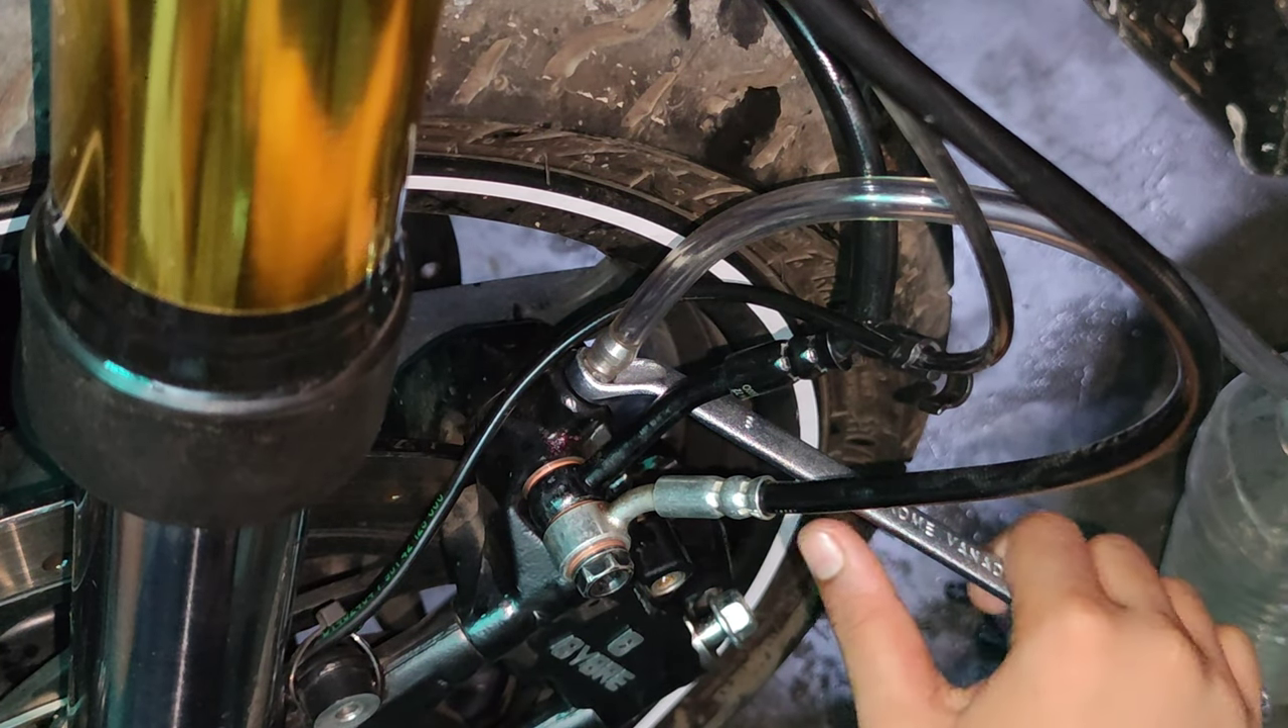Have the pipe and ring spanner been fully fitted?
Yes.